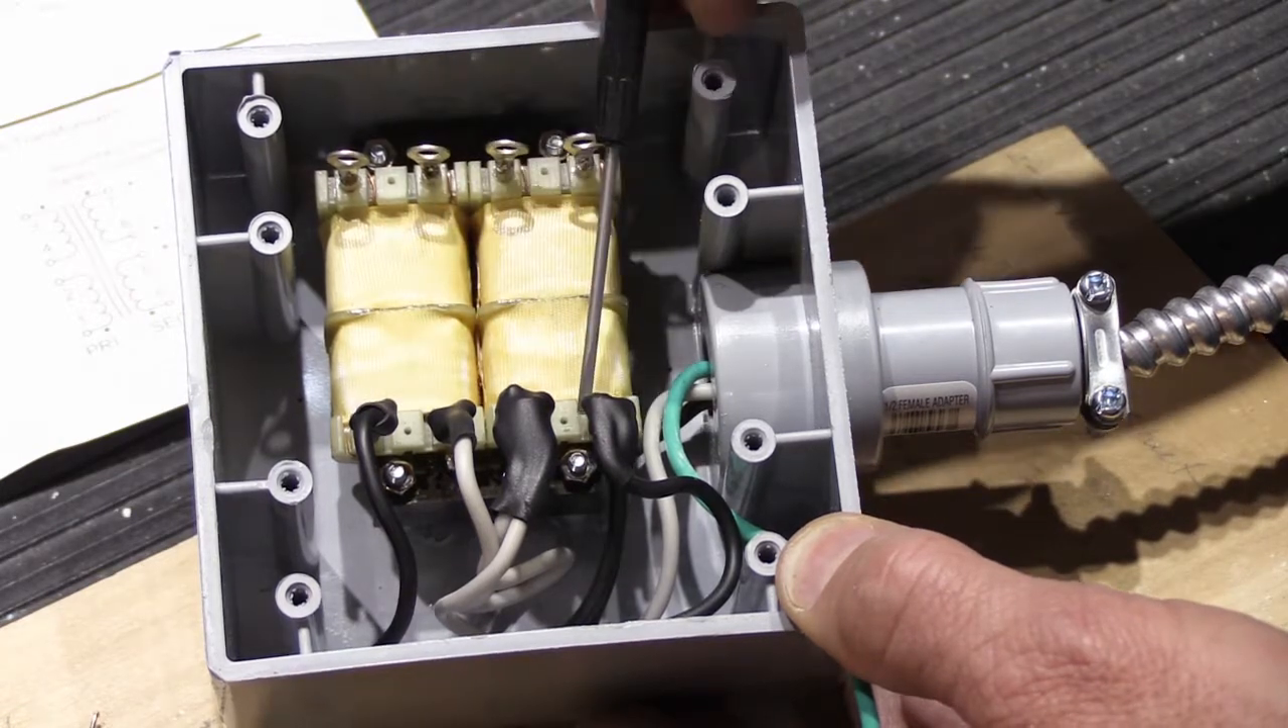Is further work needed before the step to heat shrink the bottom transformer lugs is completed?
No.